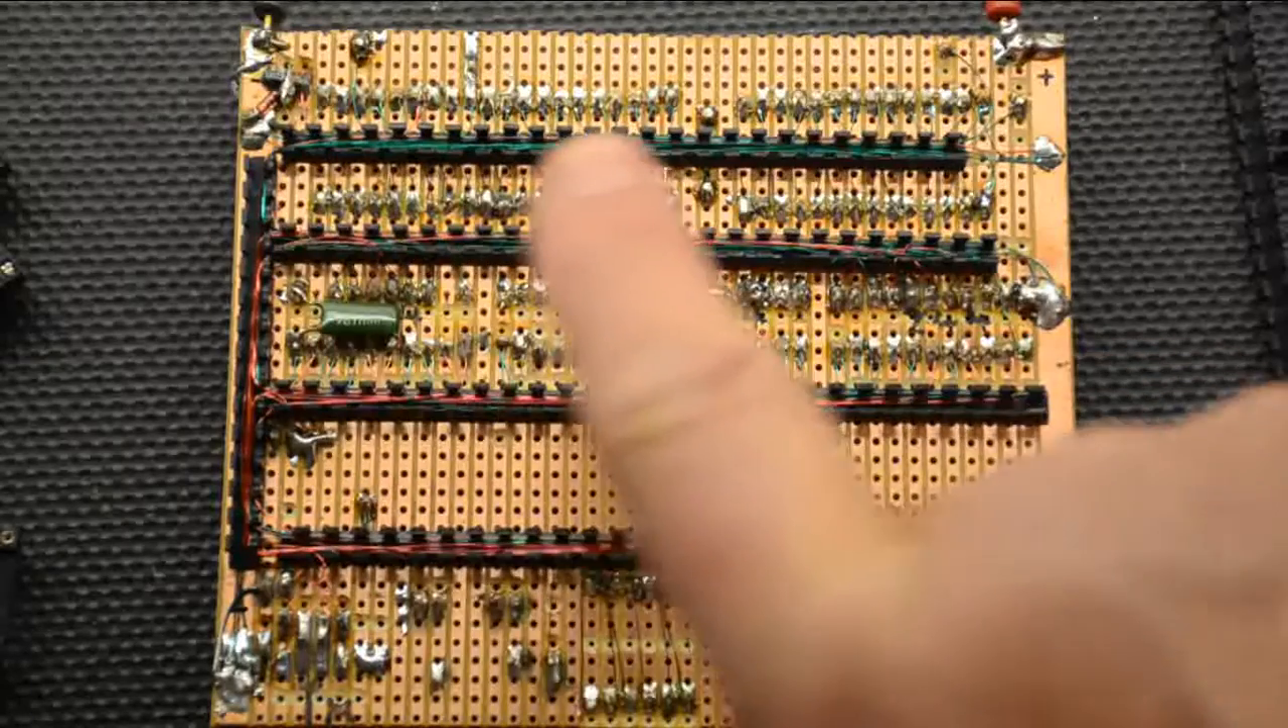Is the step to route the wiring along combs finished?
Yes.